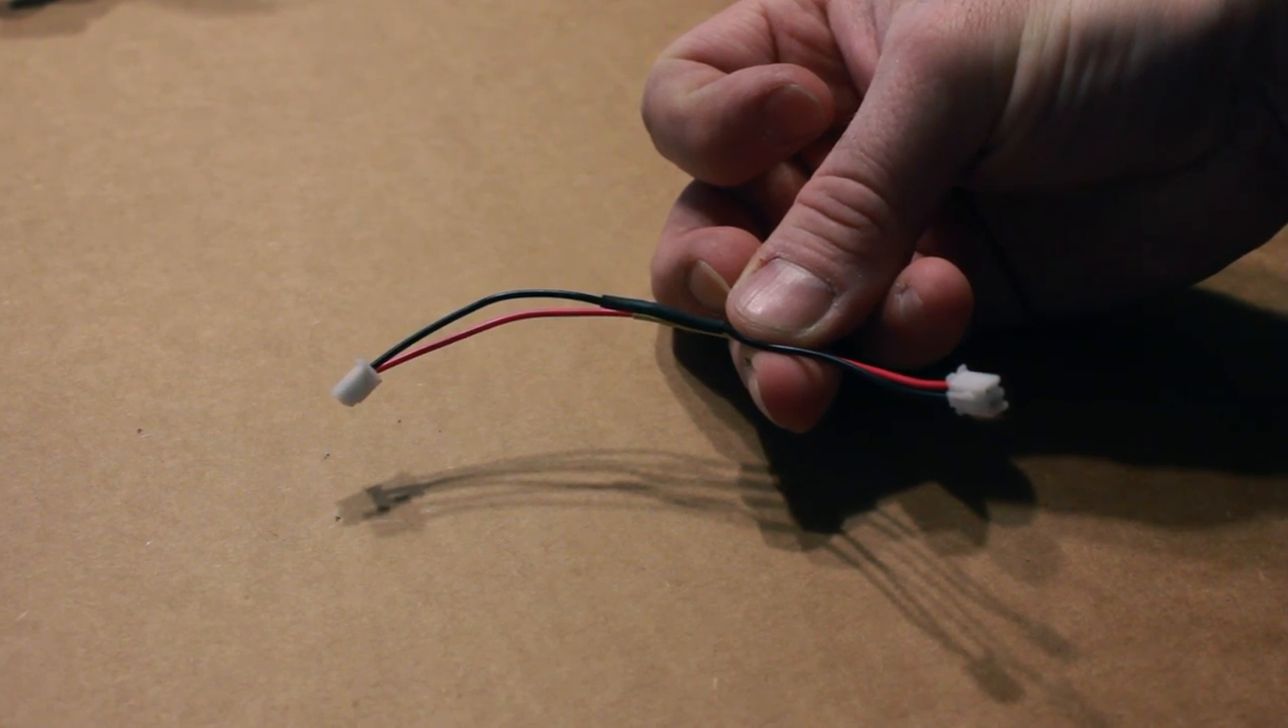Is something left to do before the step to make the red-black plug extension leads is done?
No.